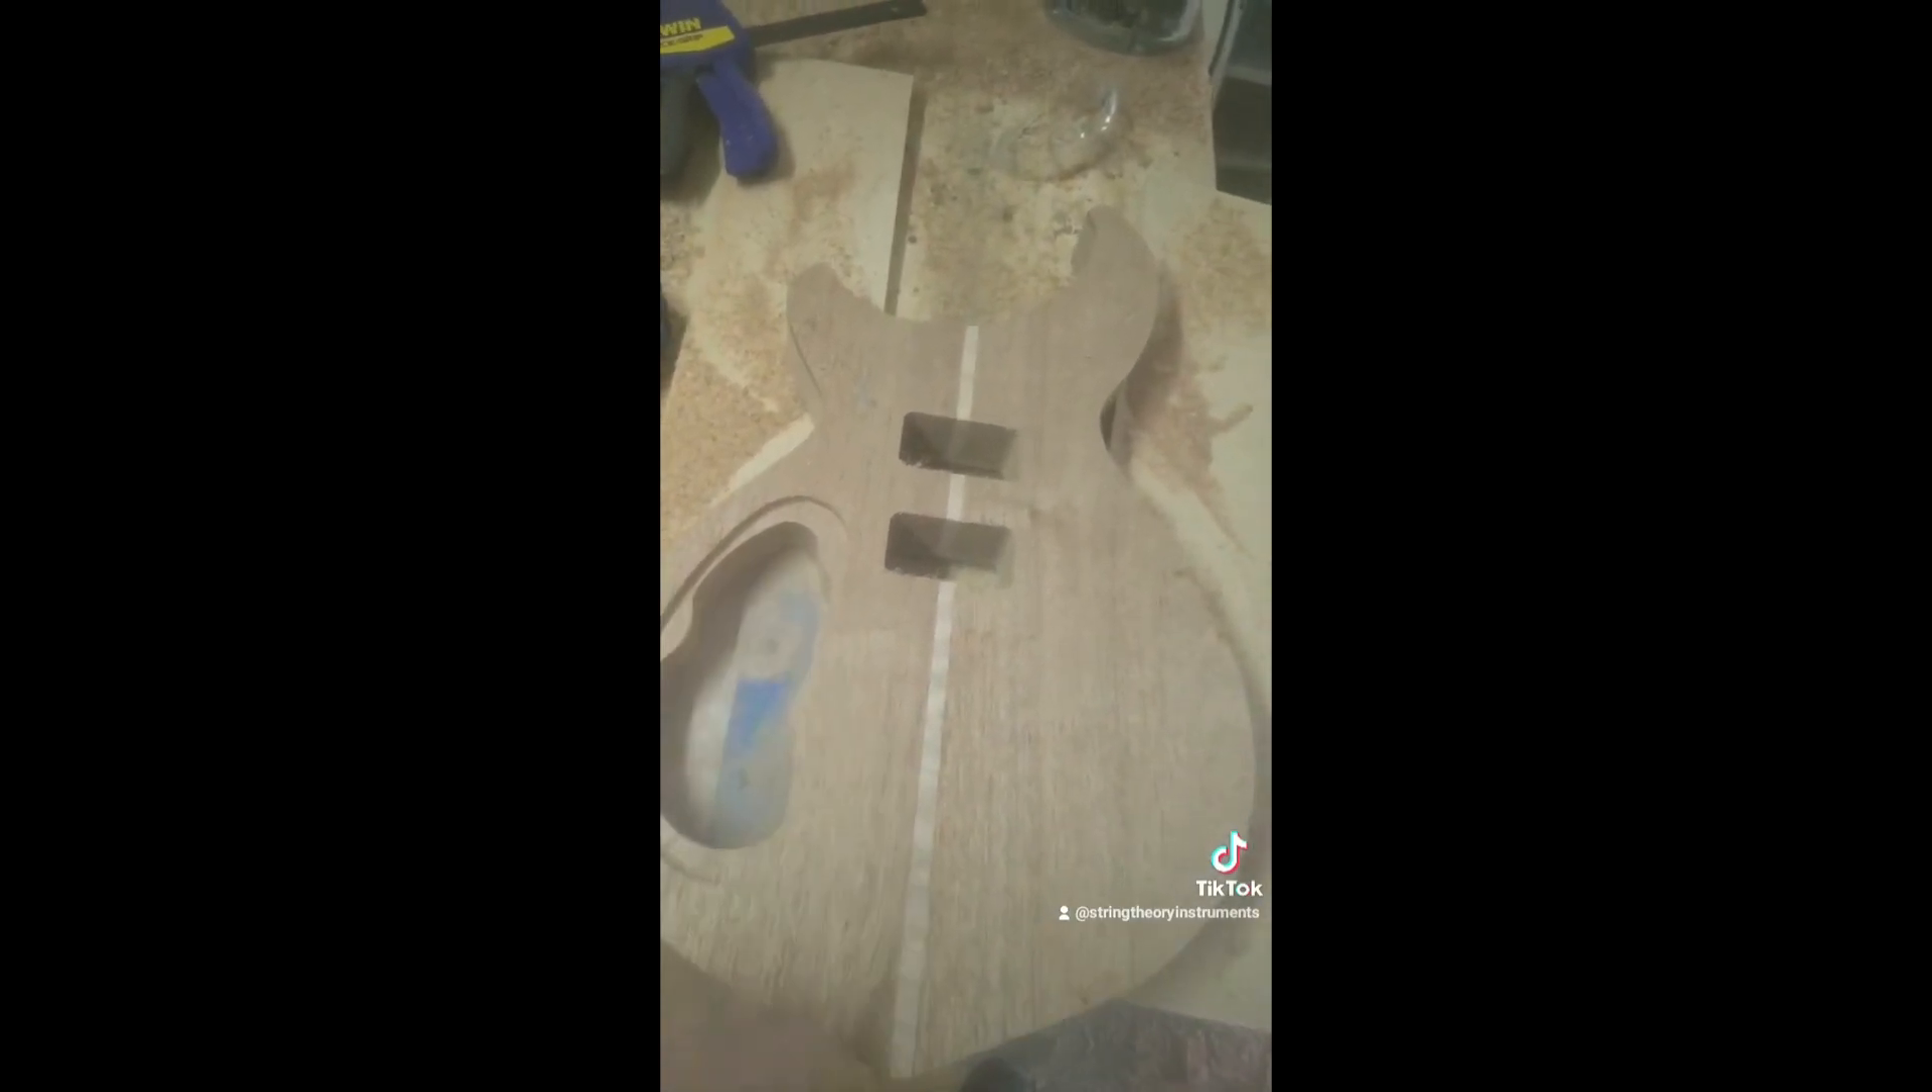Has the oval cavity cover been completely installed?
No.